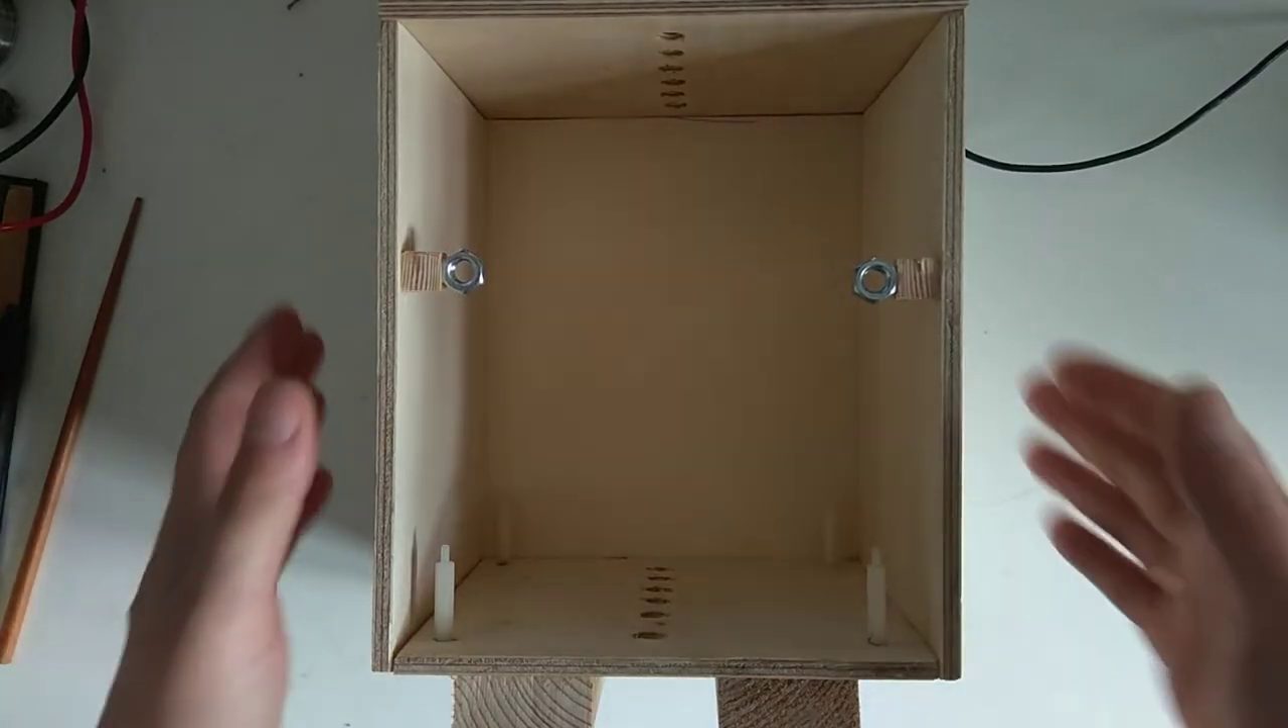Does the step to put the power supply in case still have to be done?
Yes.